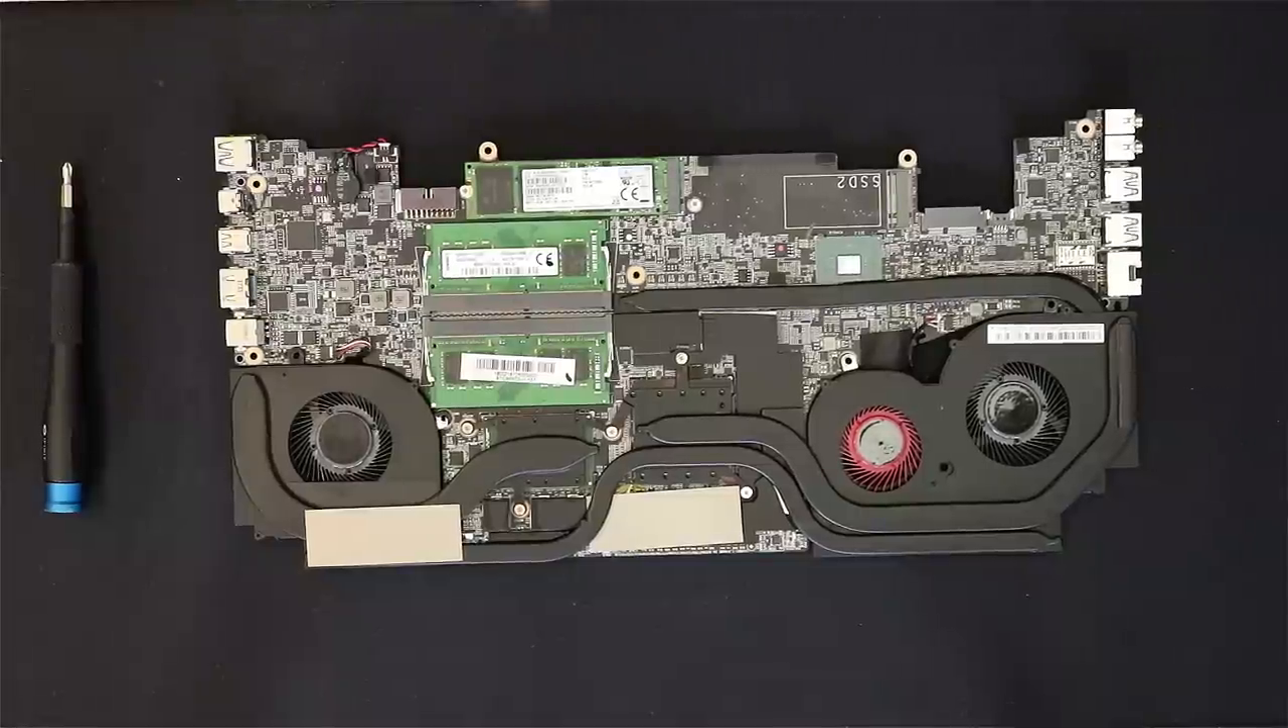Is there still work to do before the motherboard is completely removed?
No.